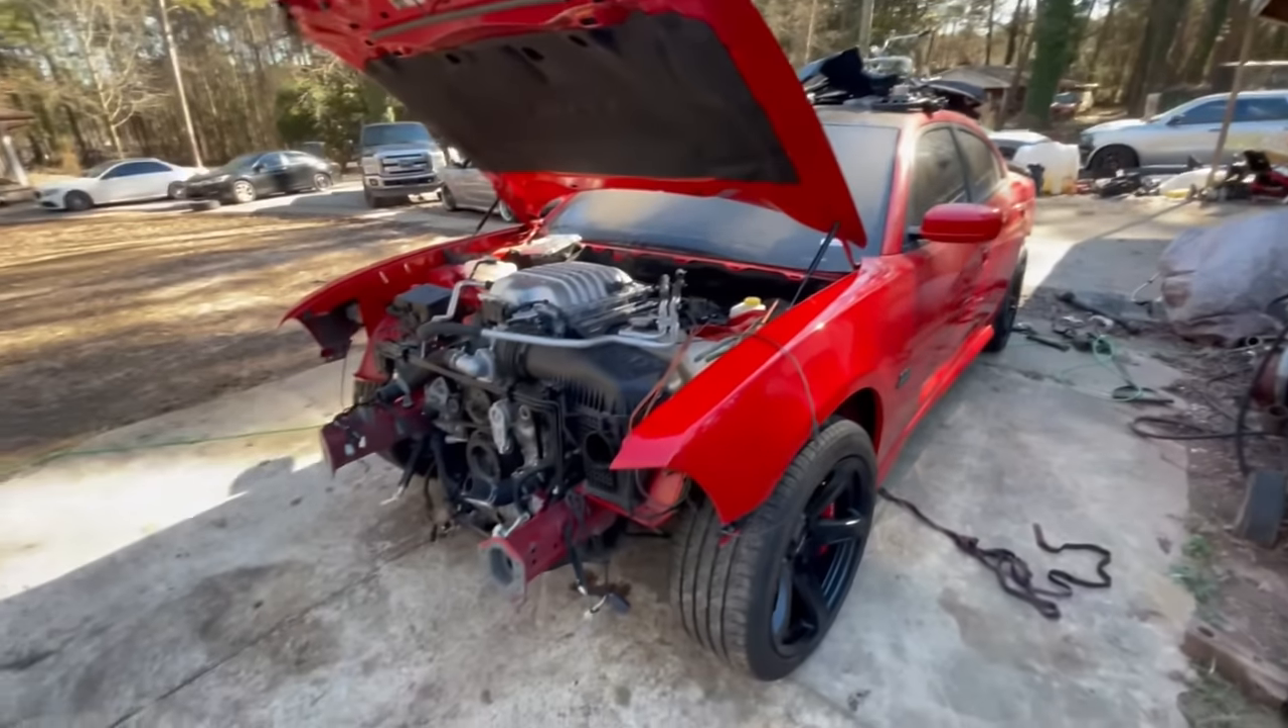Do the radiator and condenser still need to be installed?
Yes.